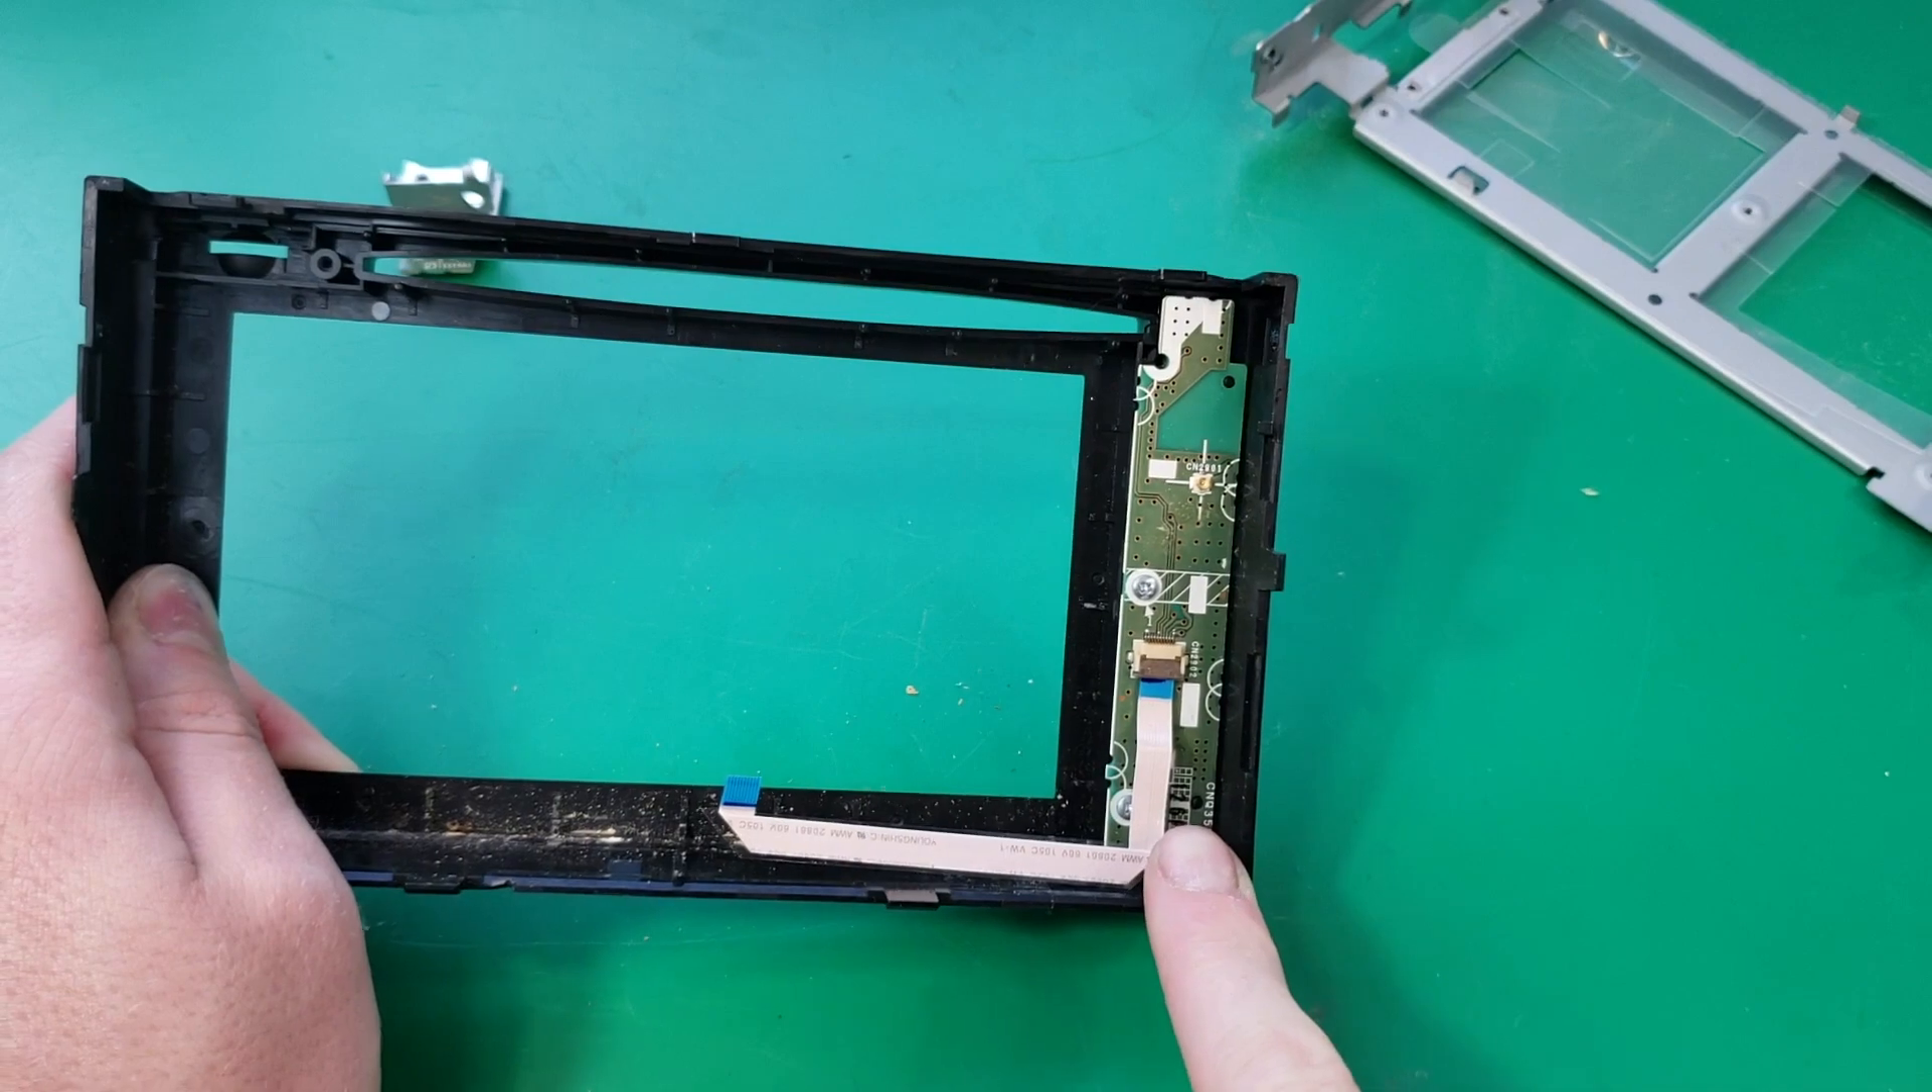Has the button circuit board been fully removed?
No.